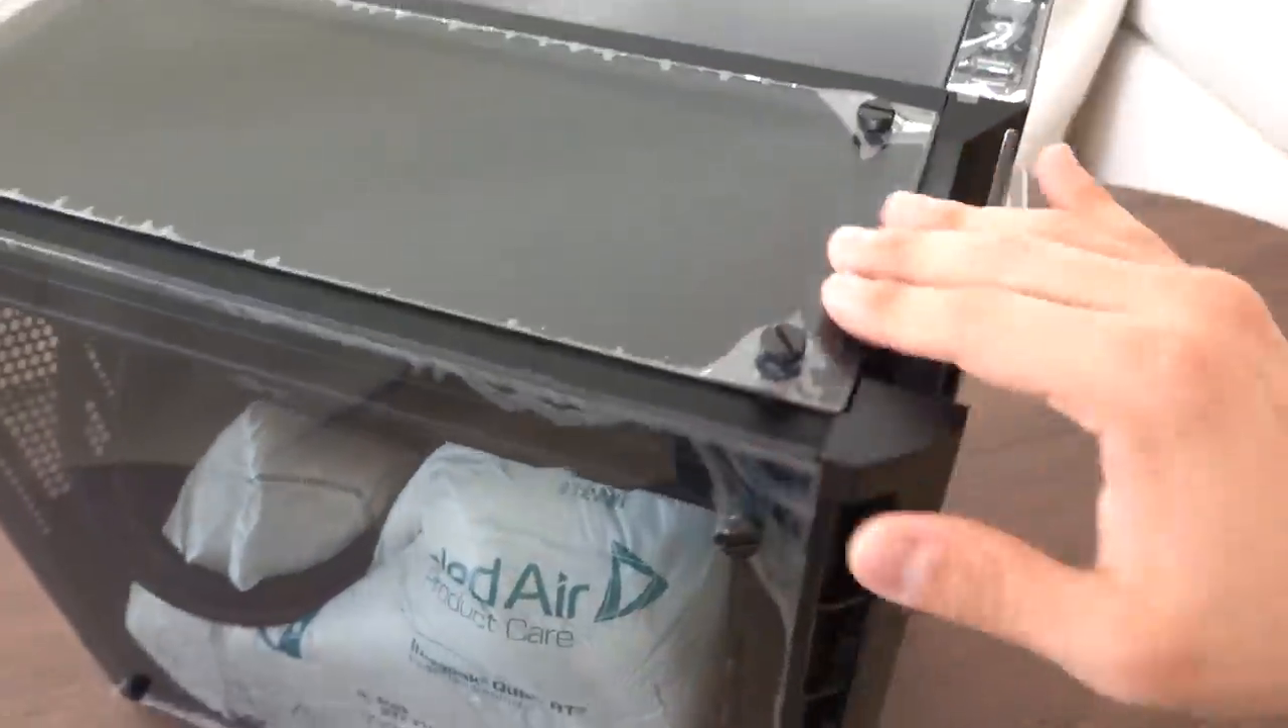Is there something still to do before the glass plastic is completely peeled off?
Yes.